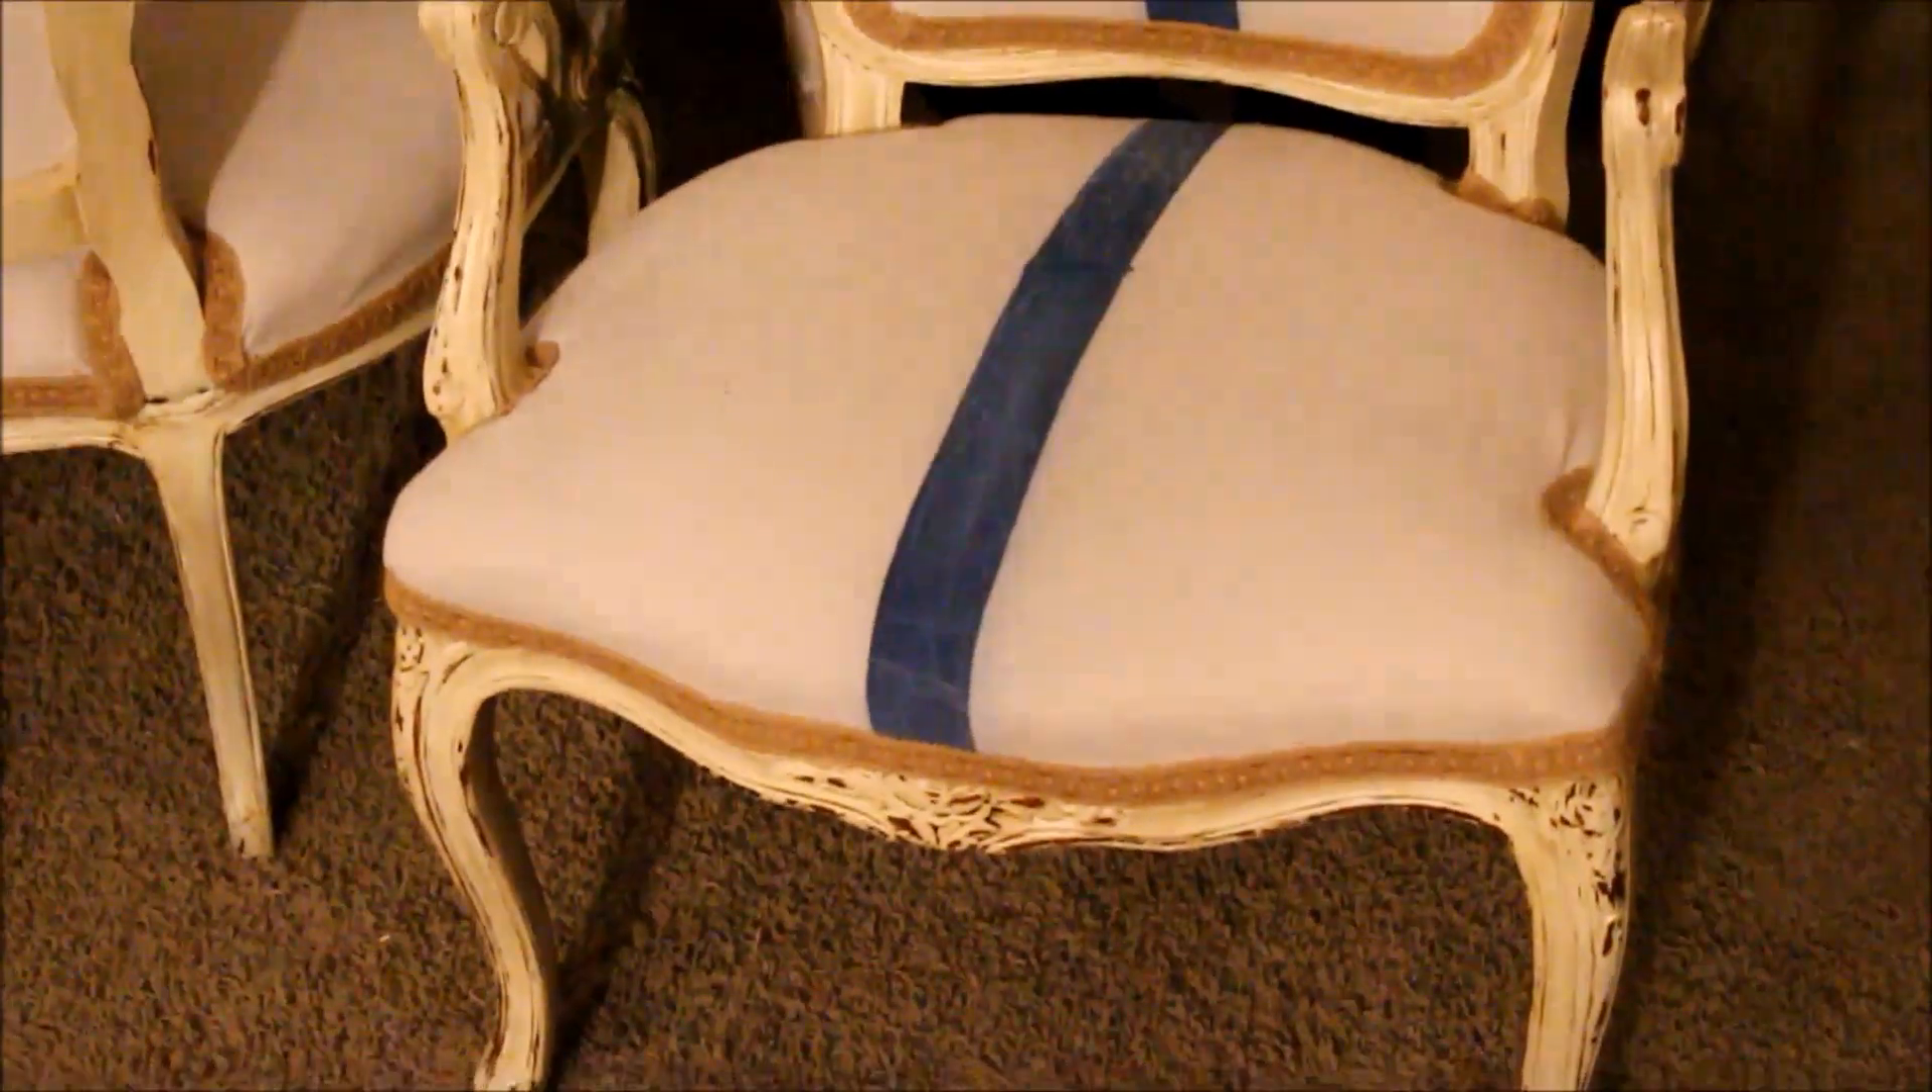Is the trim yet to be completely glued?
No.